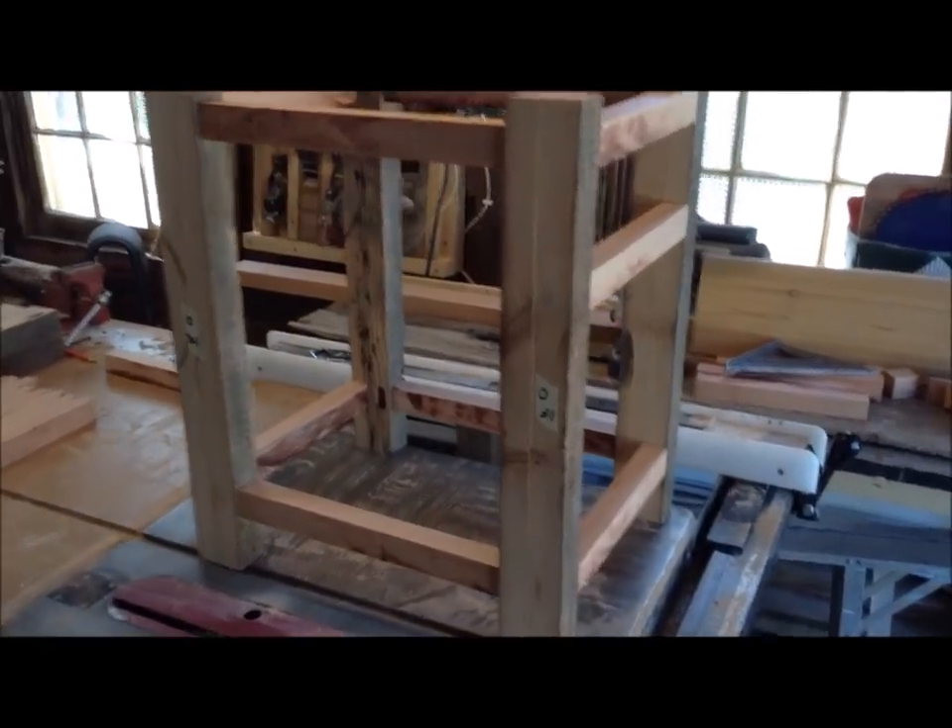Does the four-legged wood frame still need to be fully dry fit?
No.